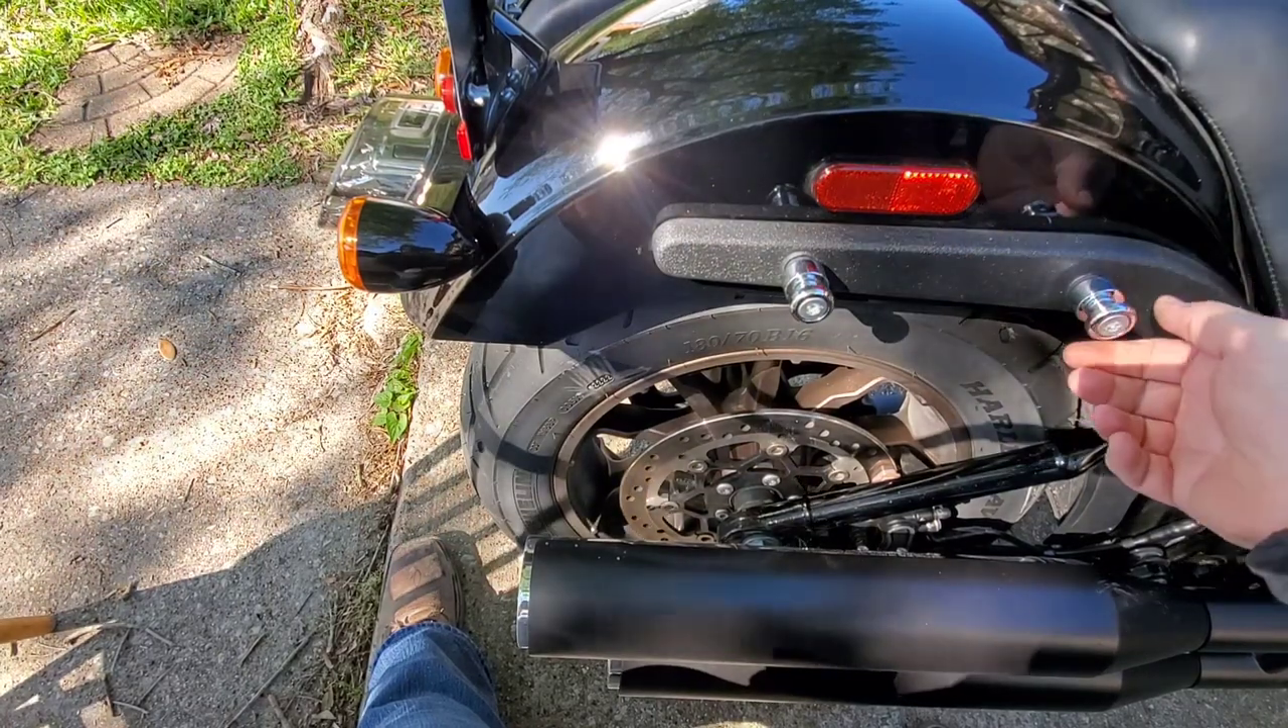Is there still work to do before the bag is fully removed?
No.